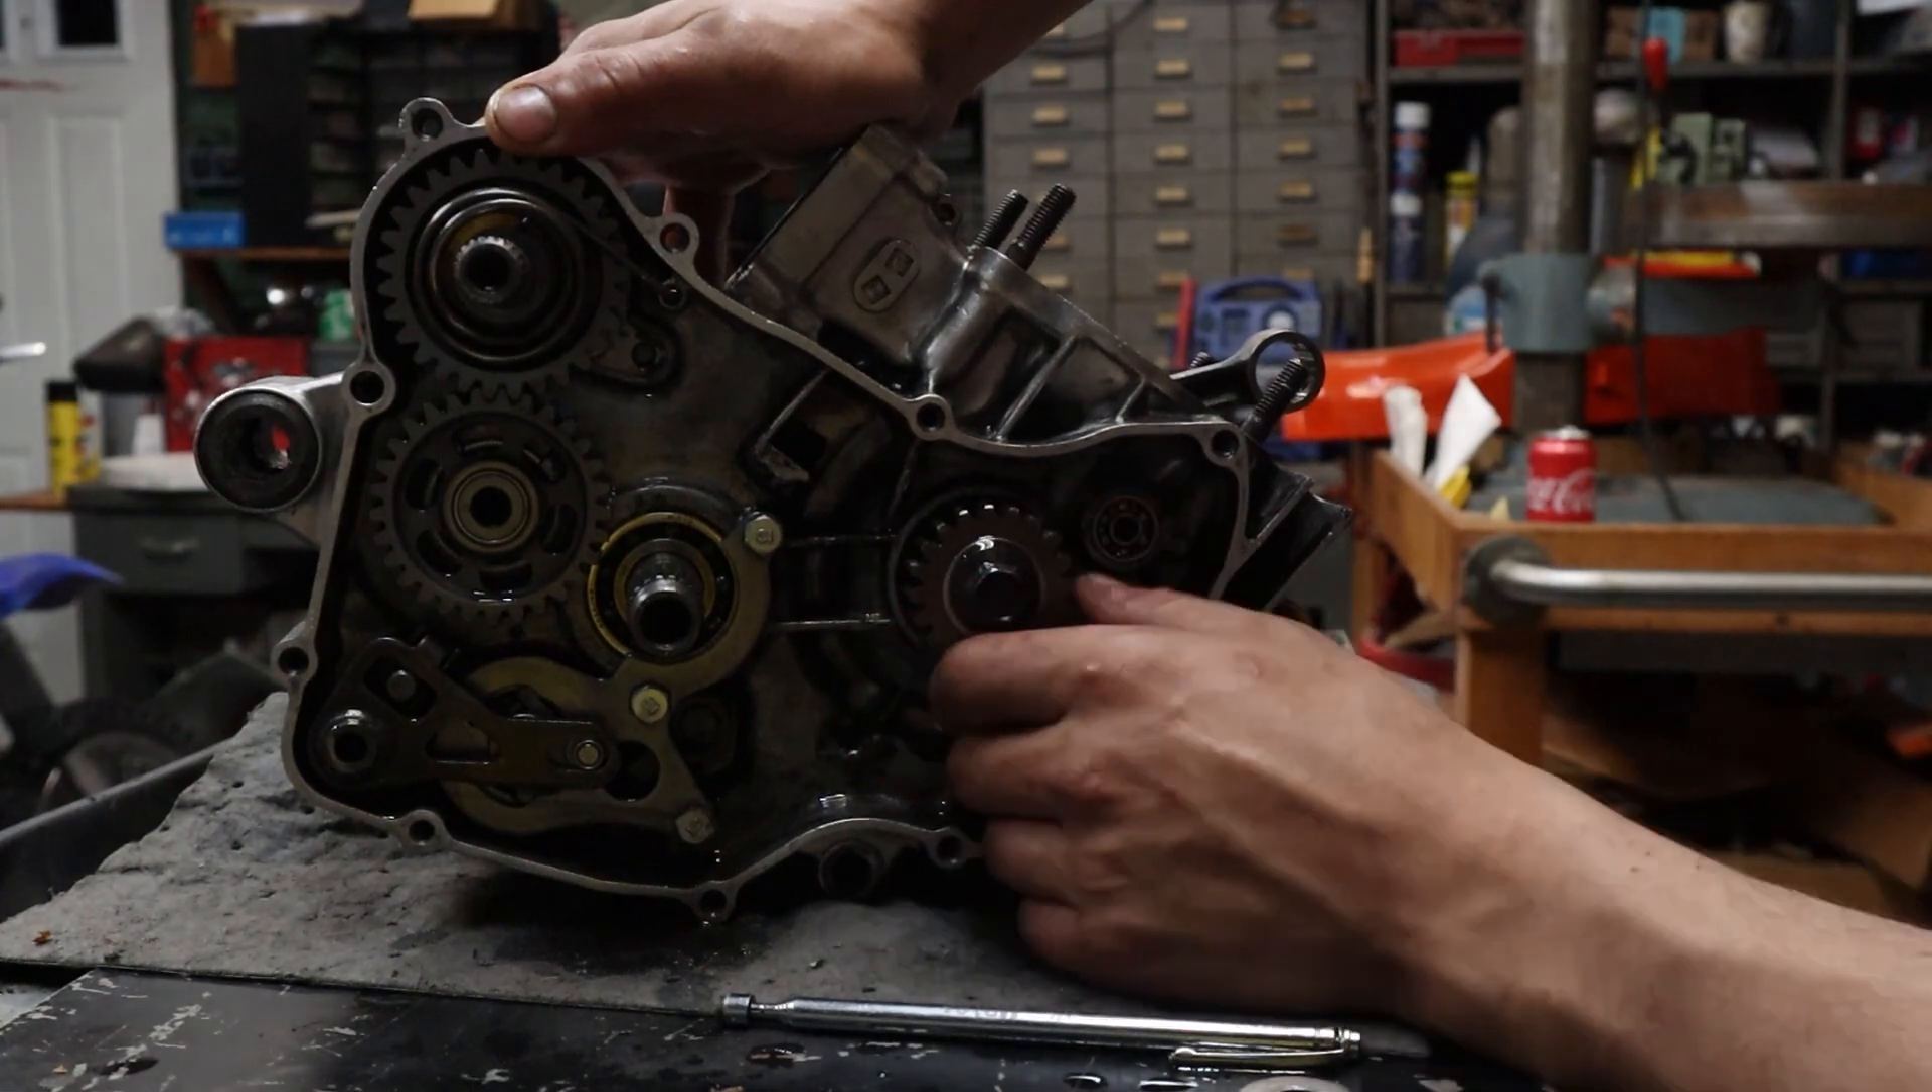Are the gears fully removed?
No.